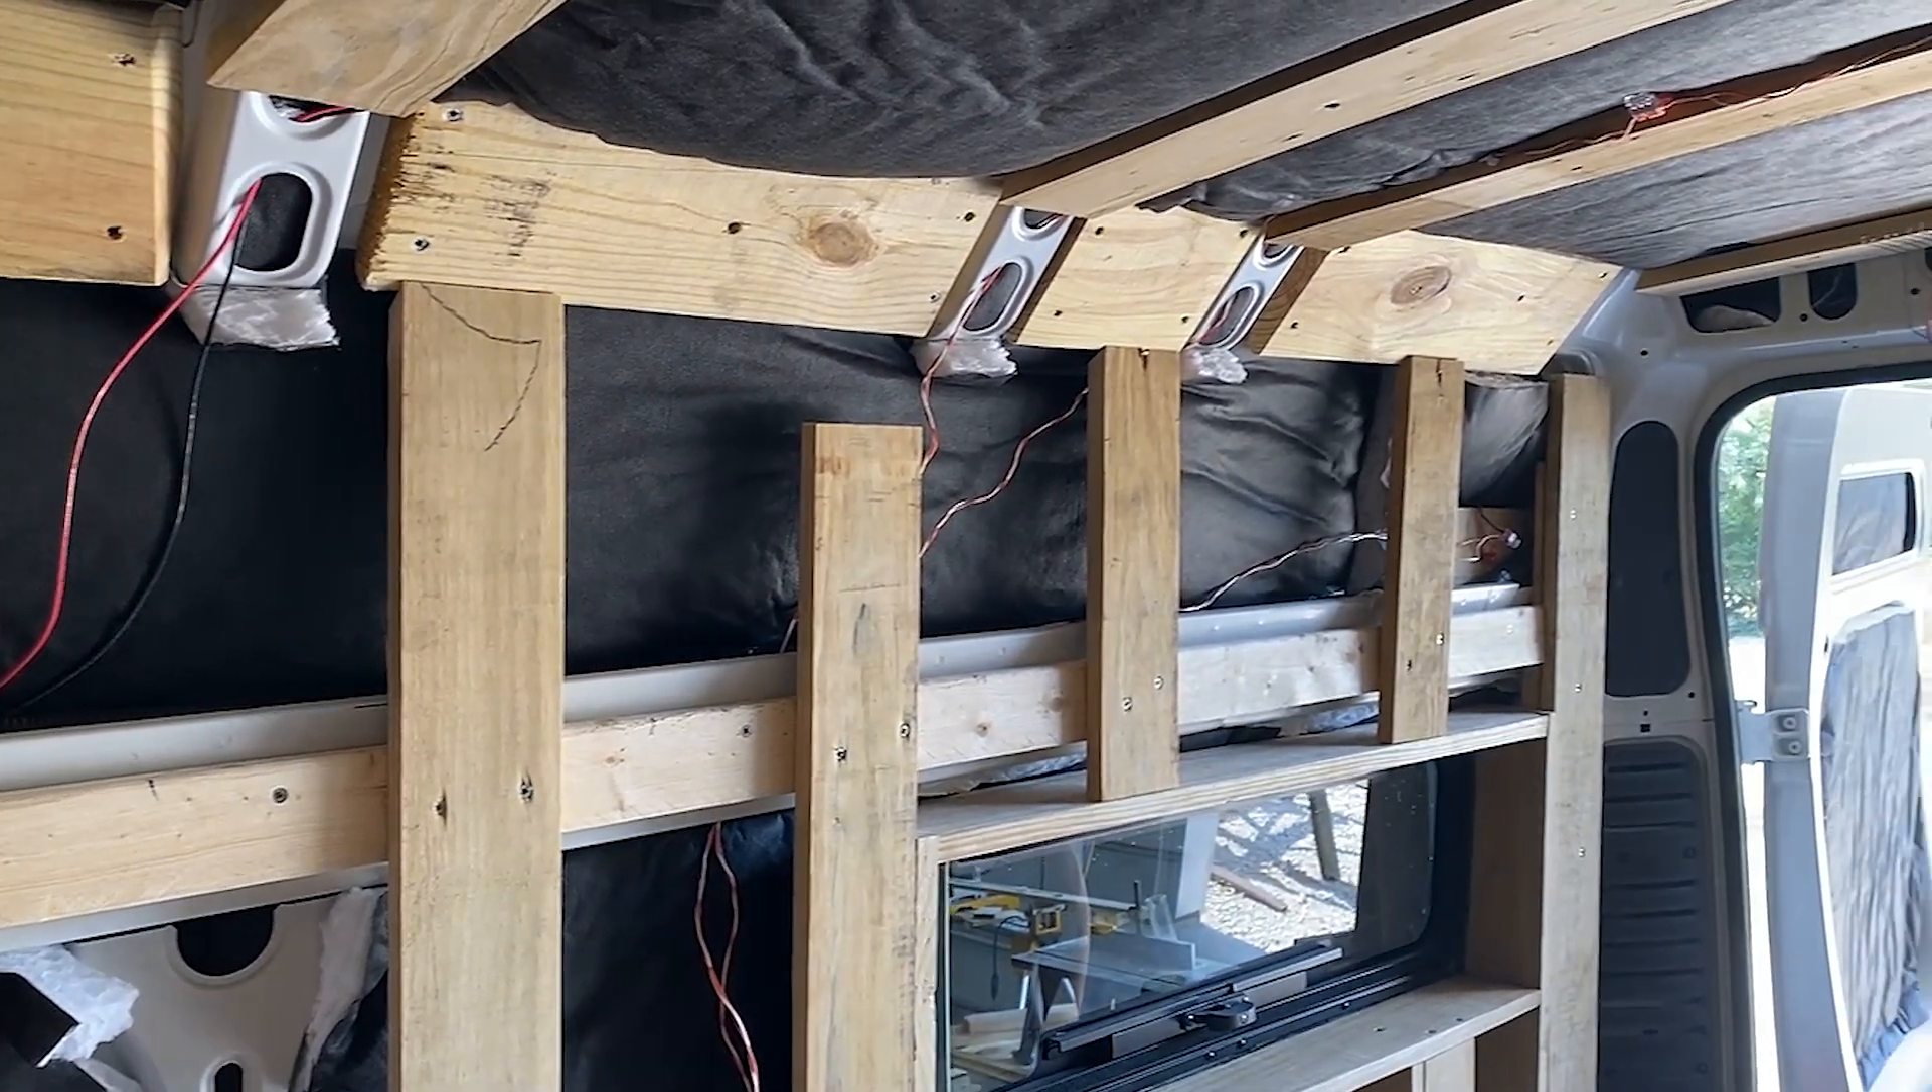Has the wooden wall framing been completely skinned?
No.